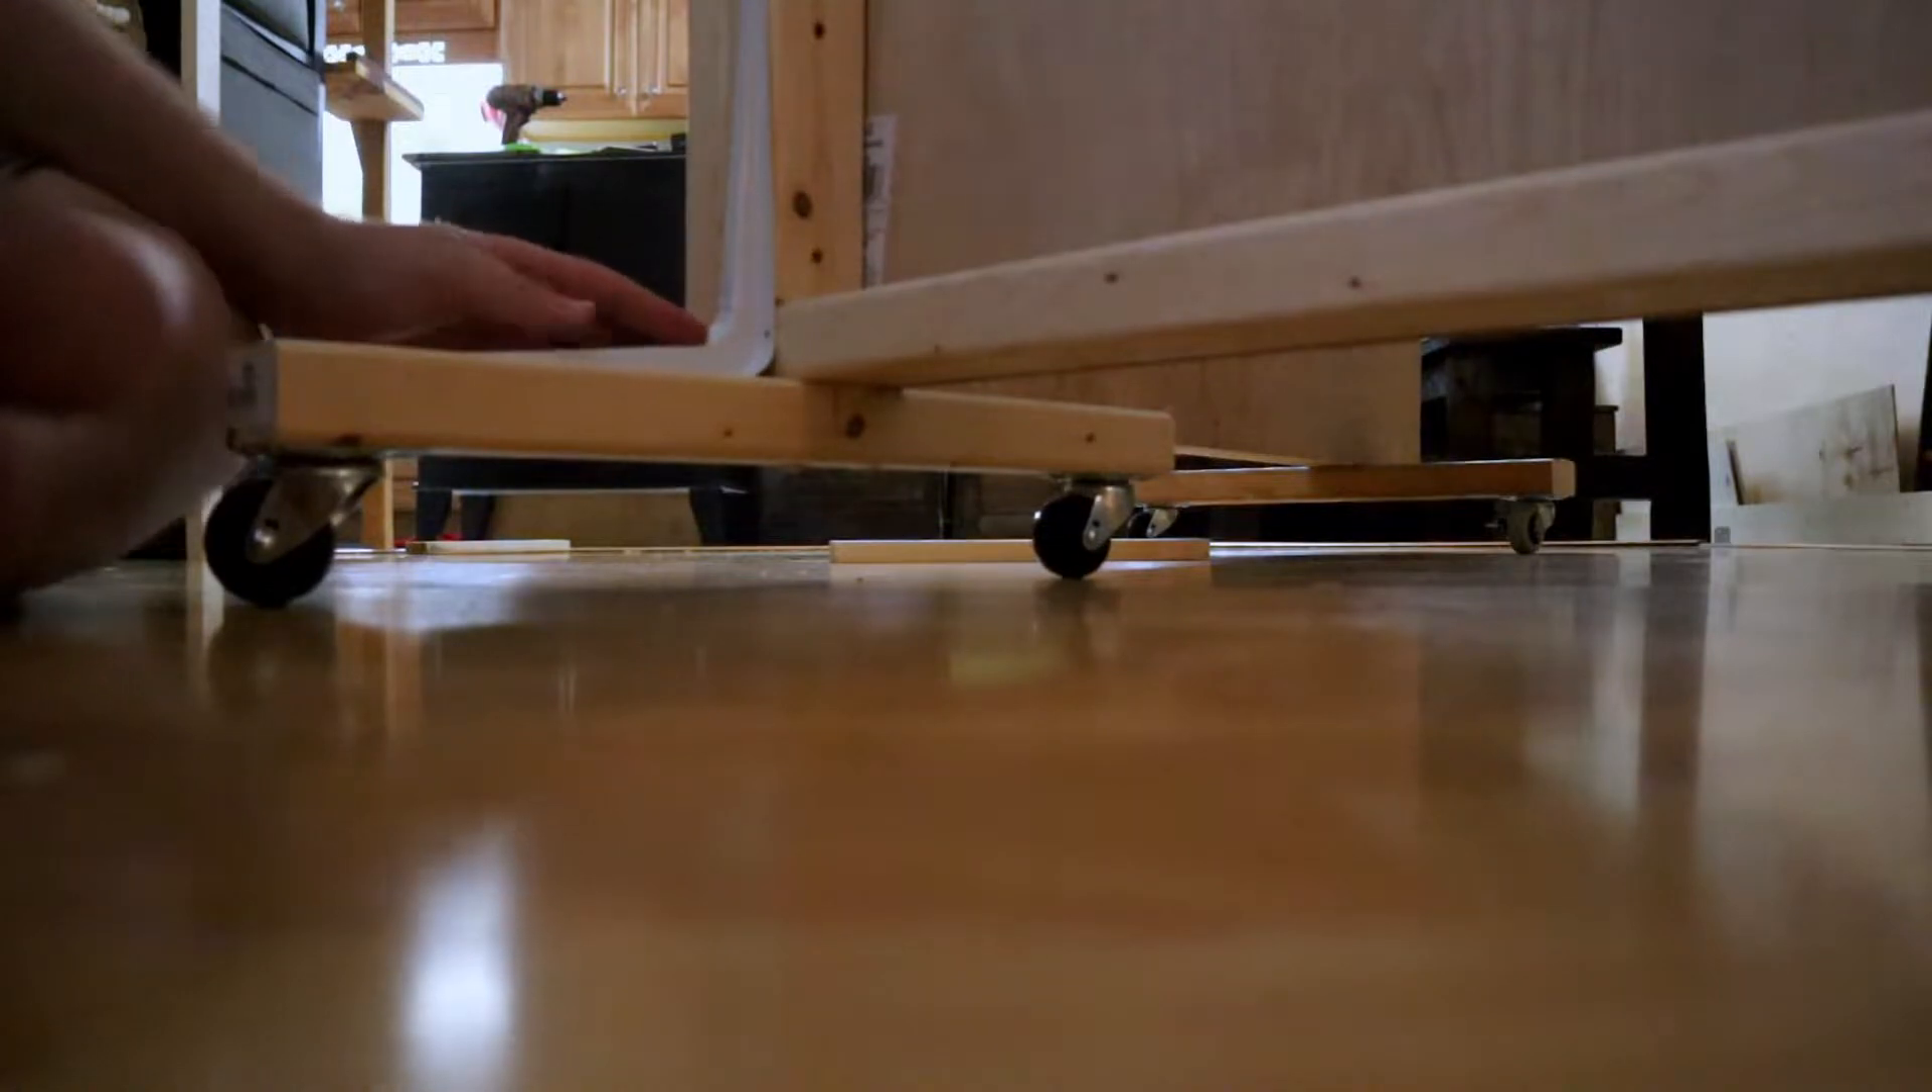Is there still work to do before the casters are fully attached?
No.